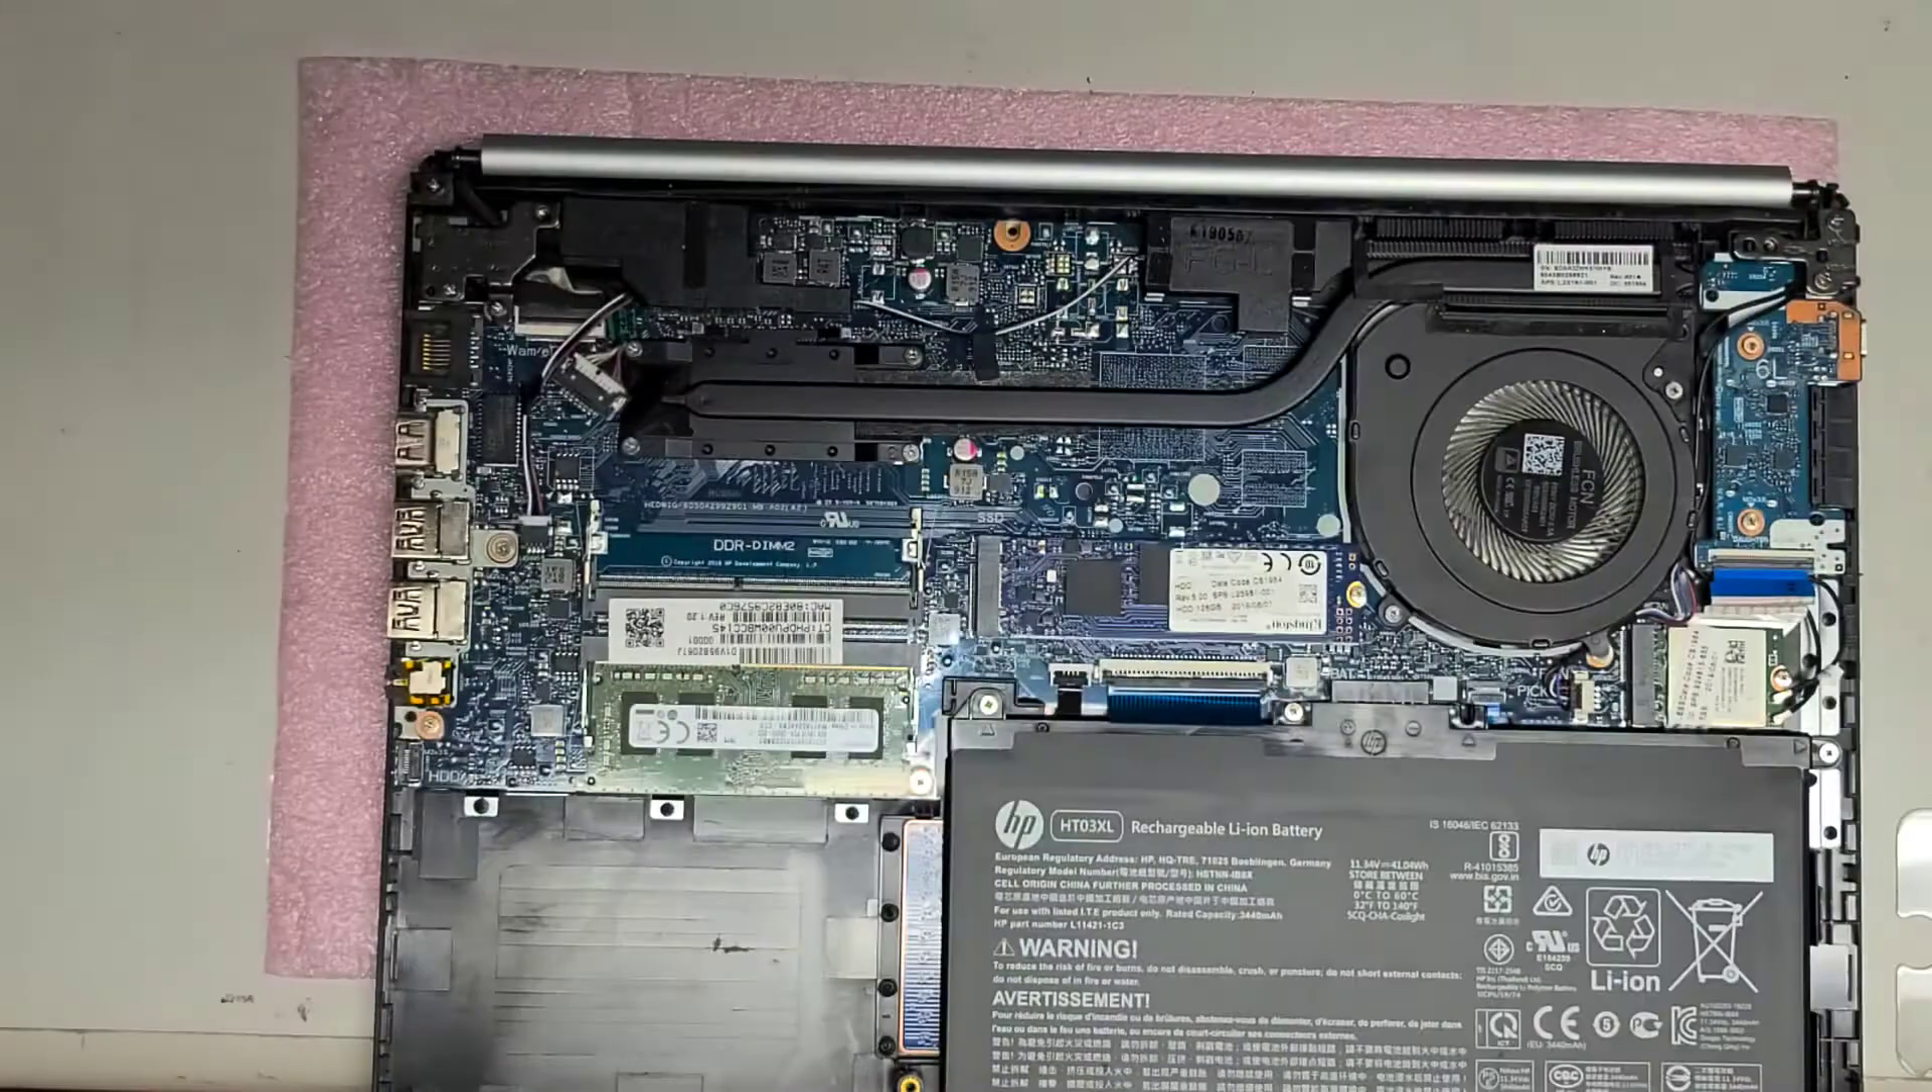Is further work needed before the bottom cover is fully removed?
No.